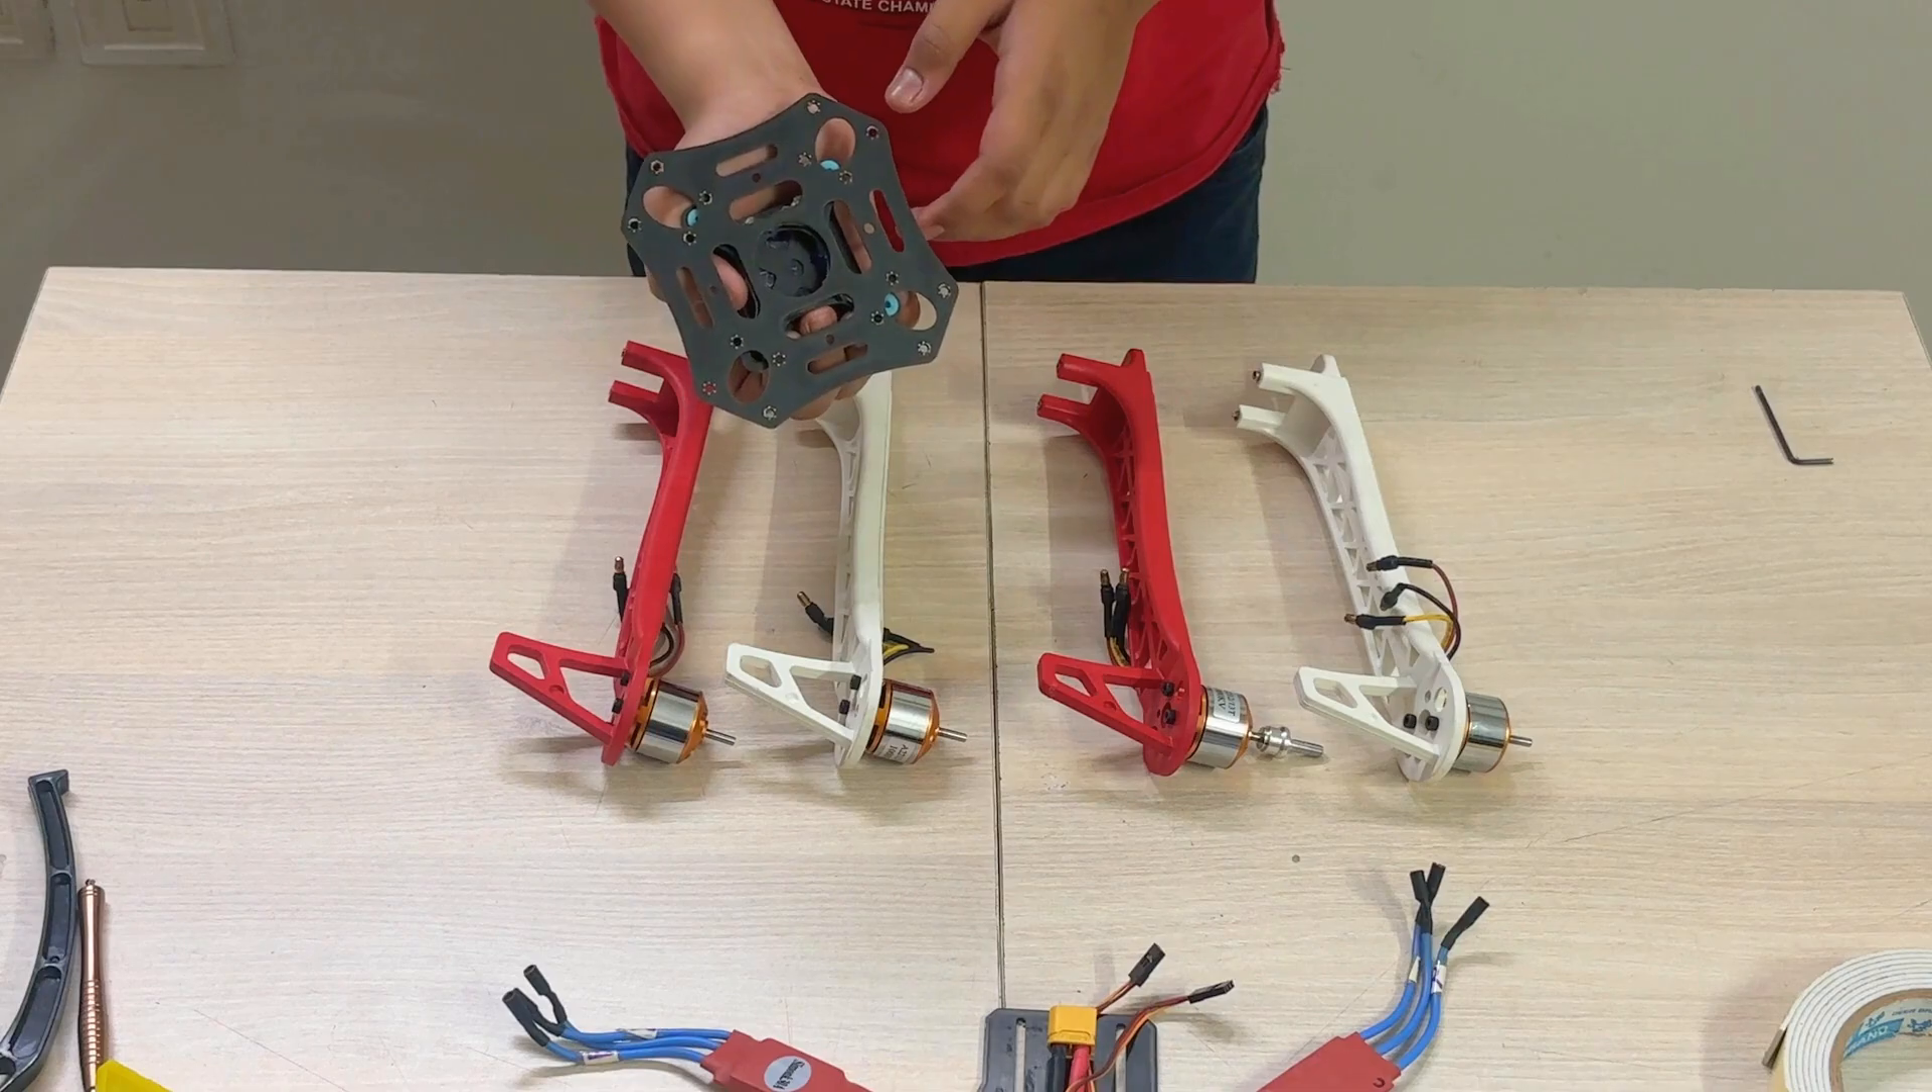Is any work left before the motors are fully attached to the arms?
No.